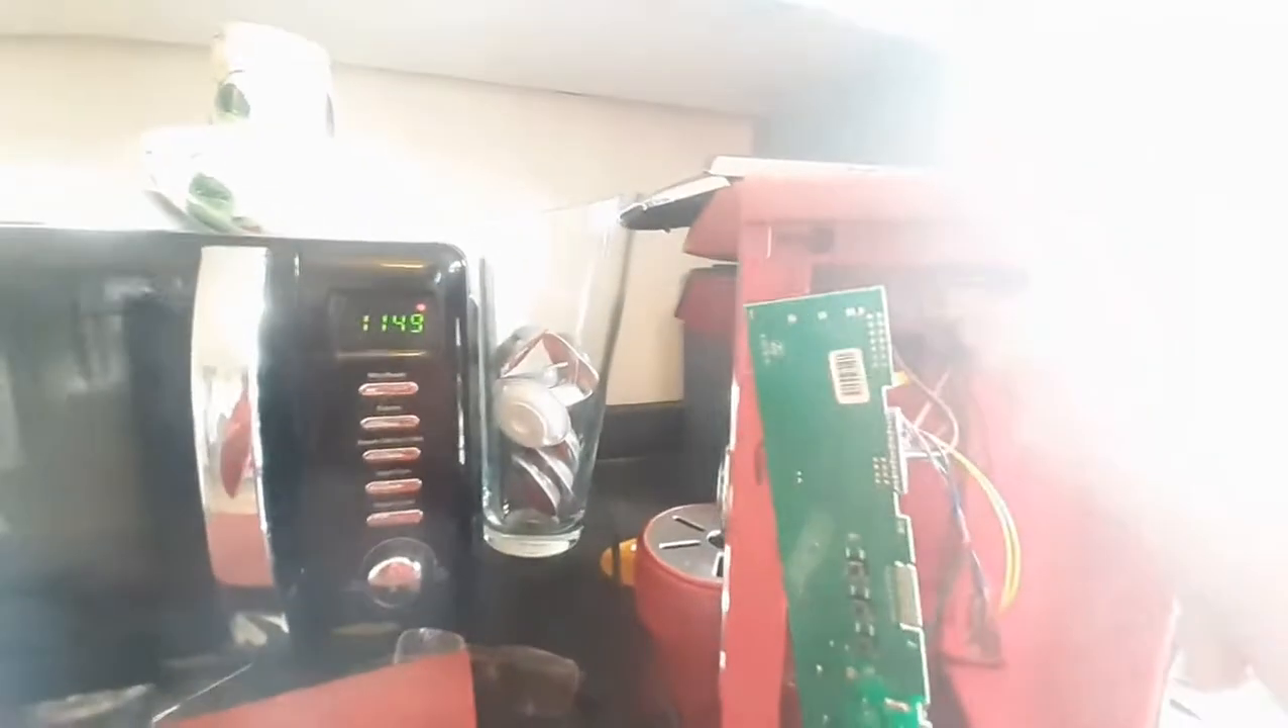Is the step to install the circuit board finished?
No.